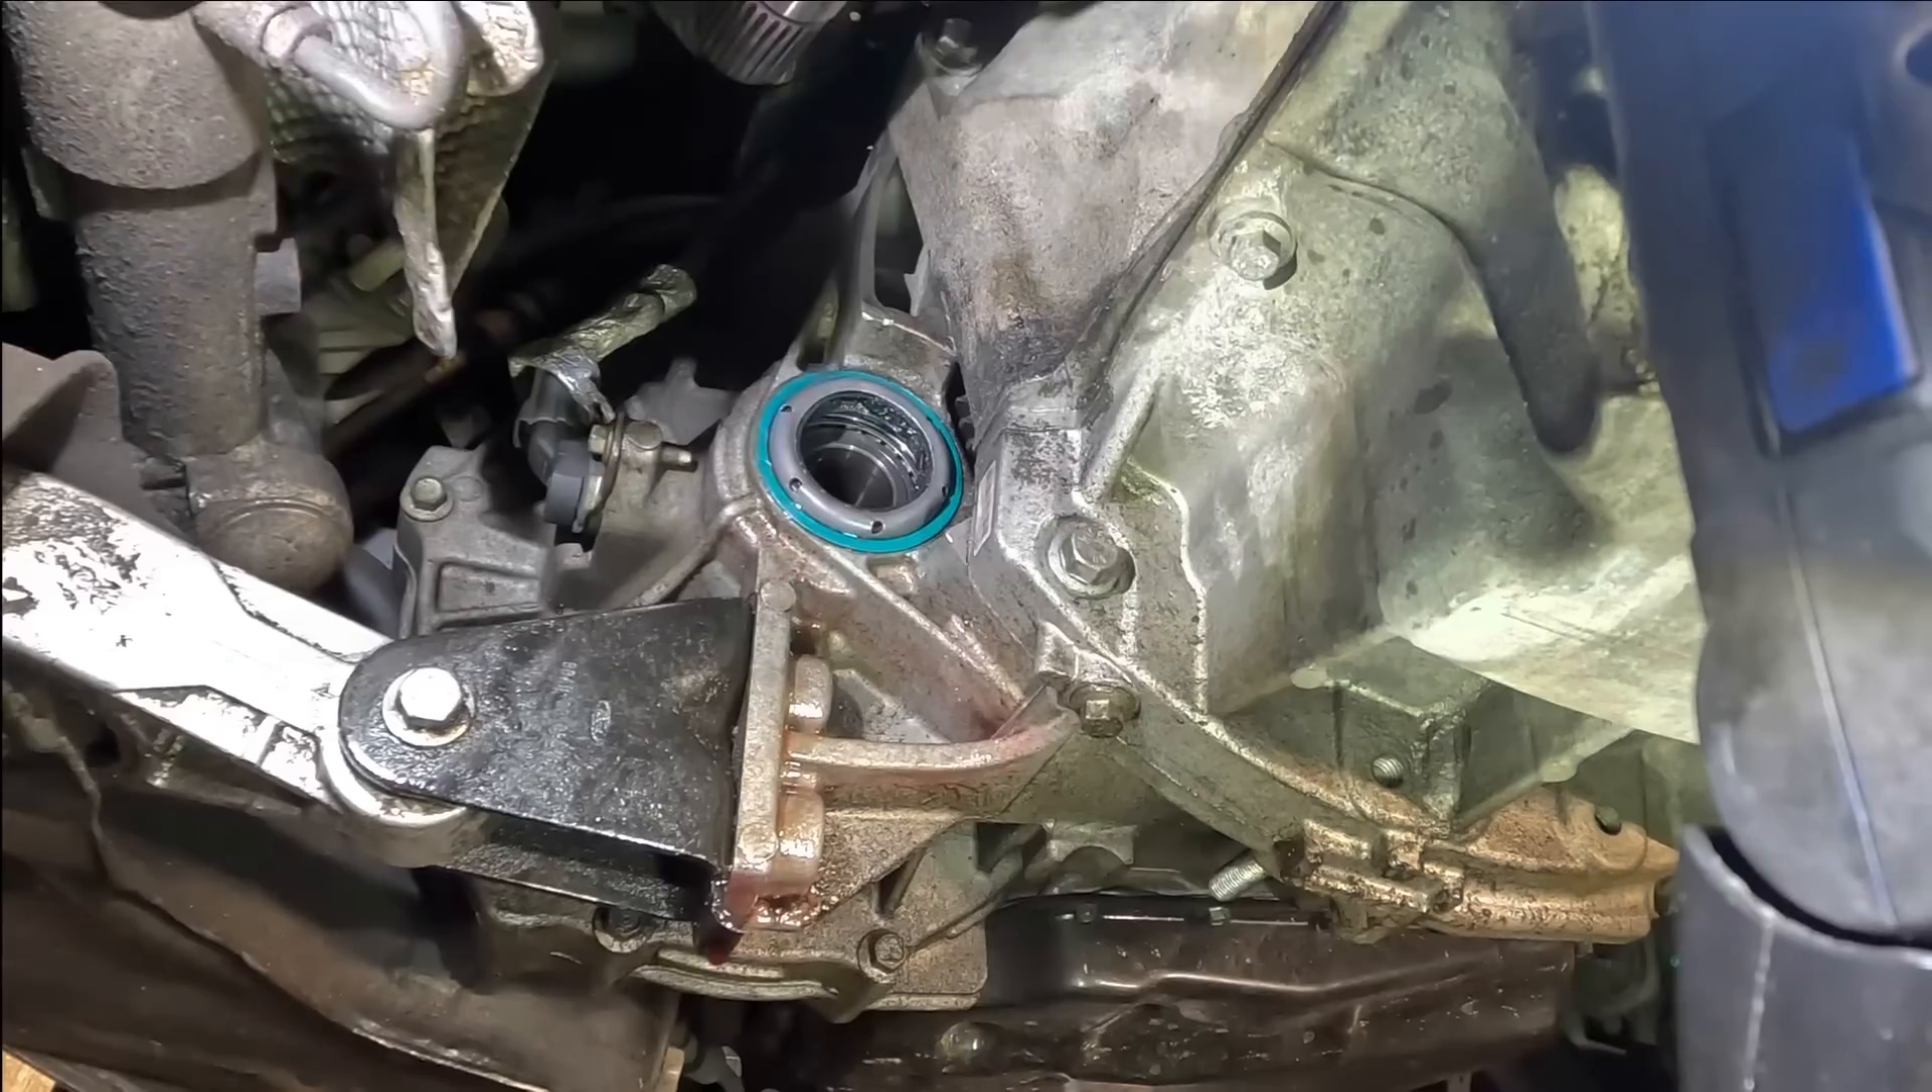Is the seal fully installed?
Yes.